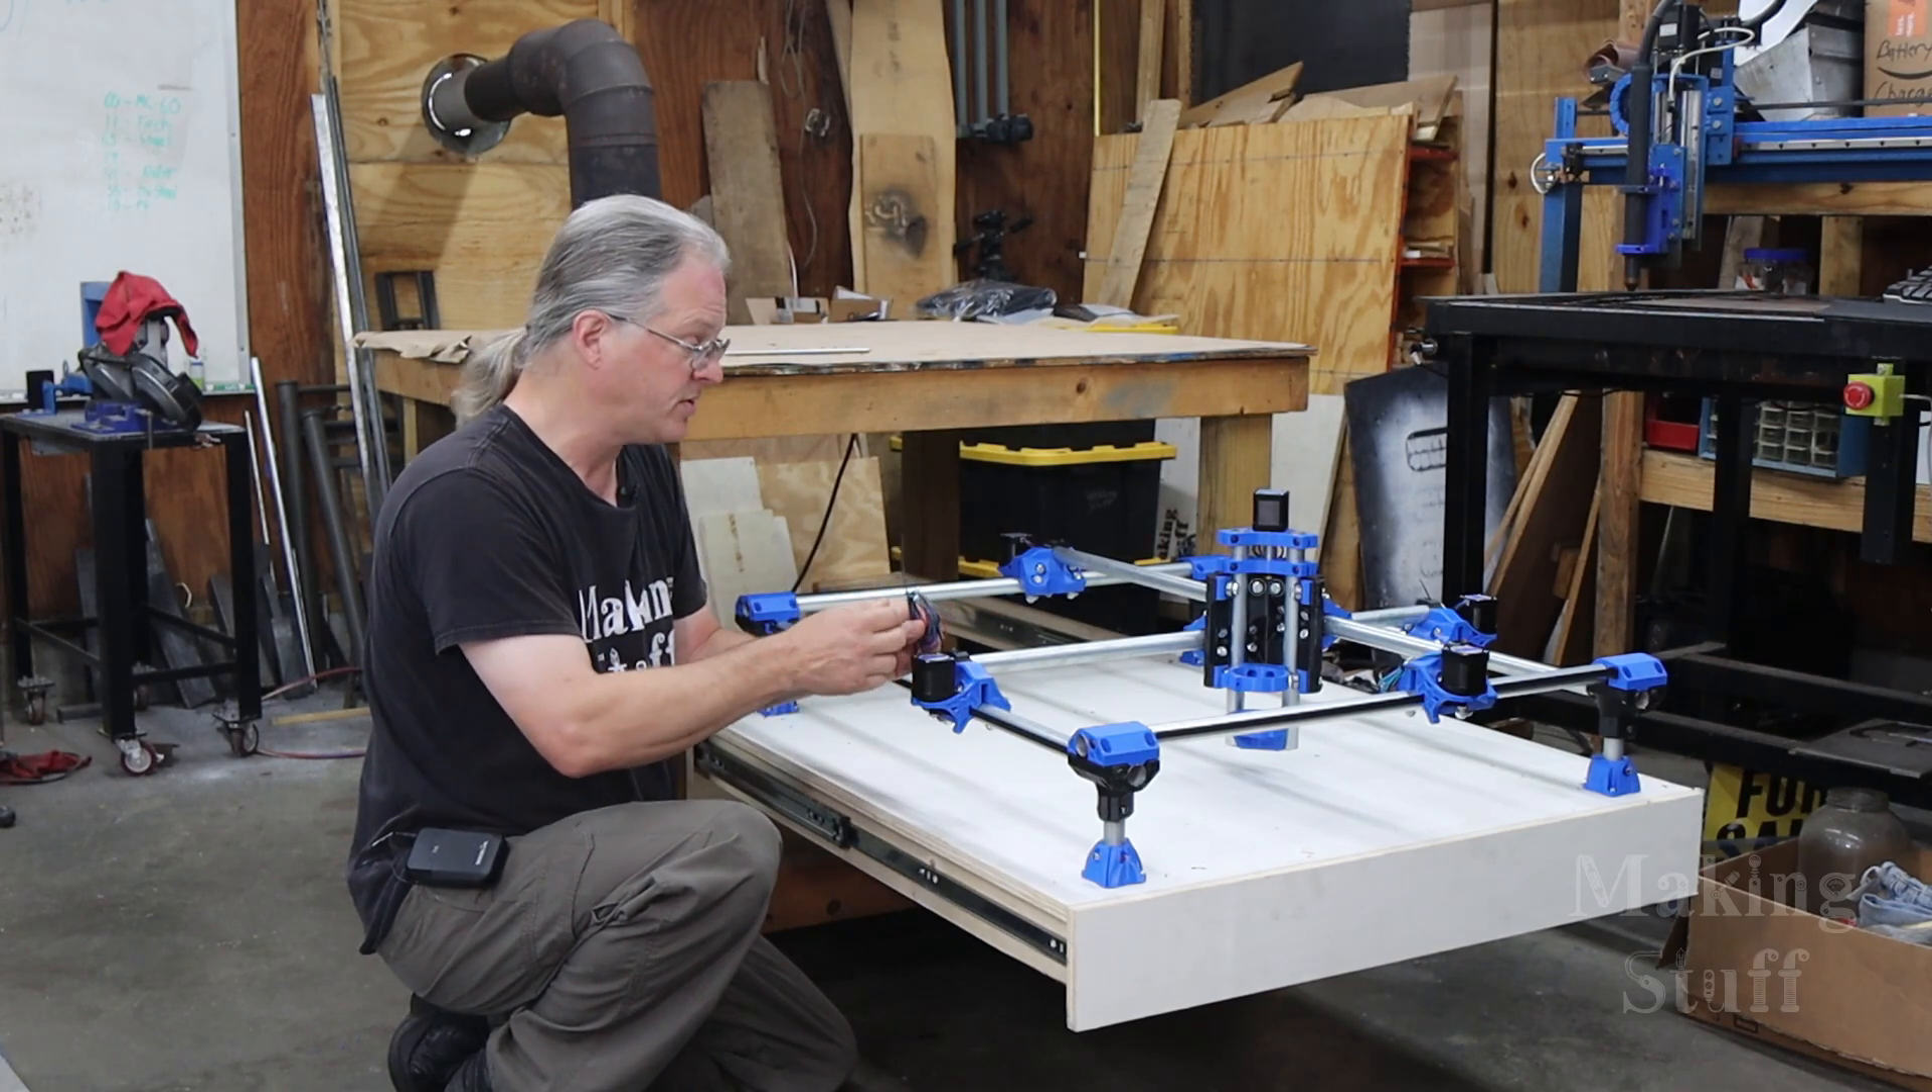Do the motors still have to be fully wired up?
Yes.